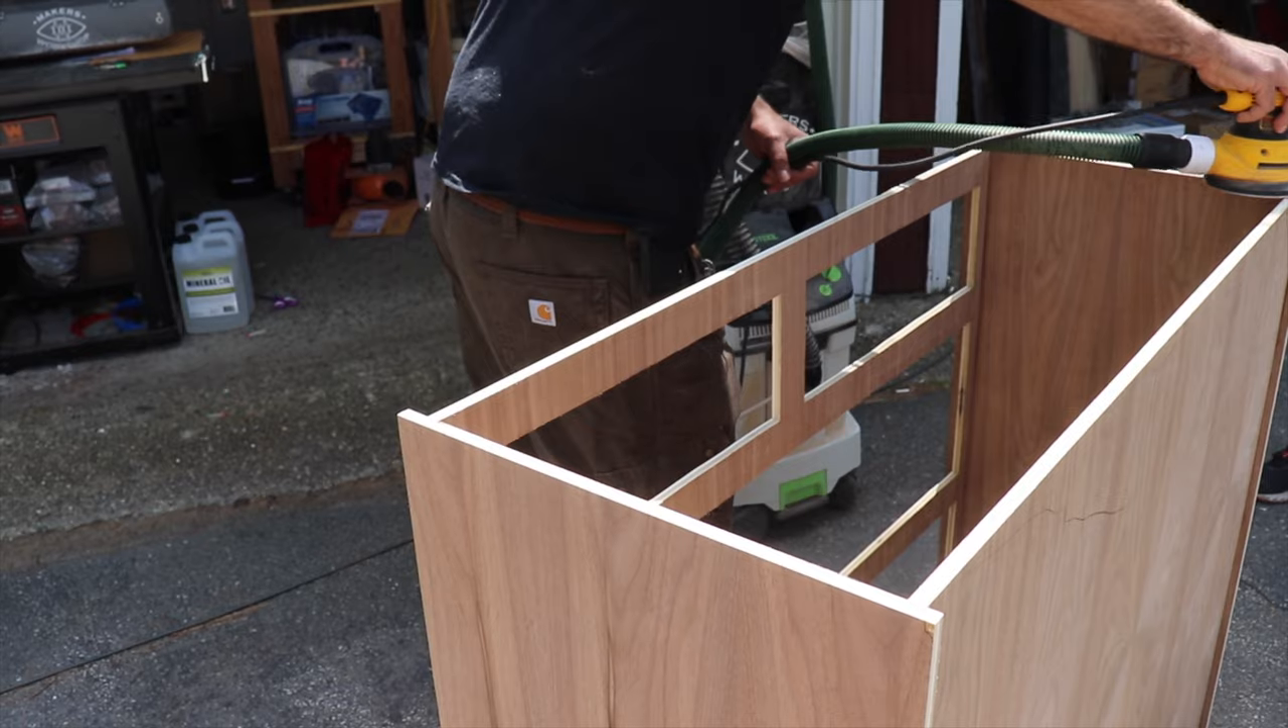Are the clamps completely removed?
Yes.